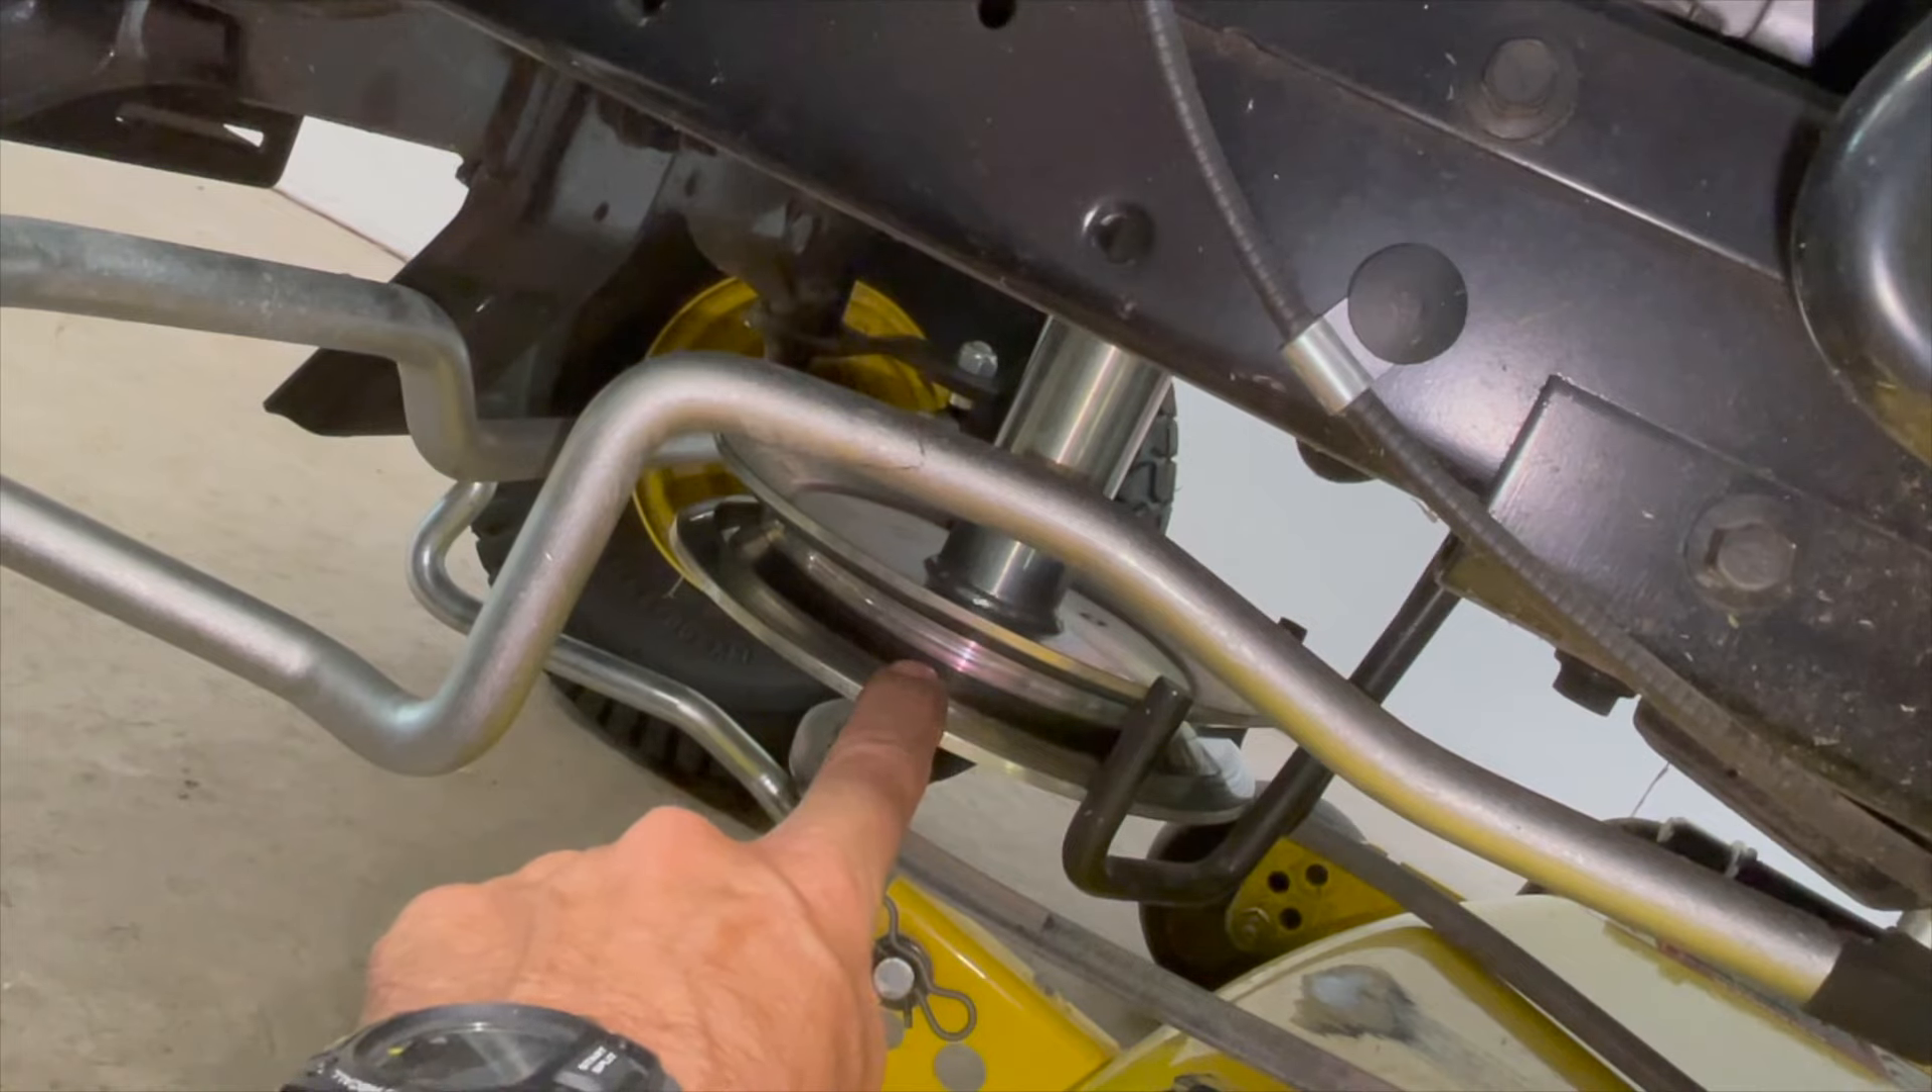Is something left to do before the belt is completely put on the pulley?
Yes.